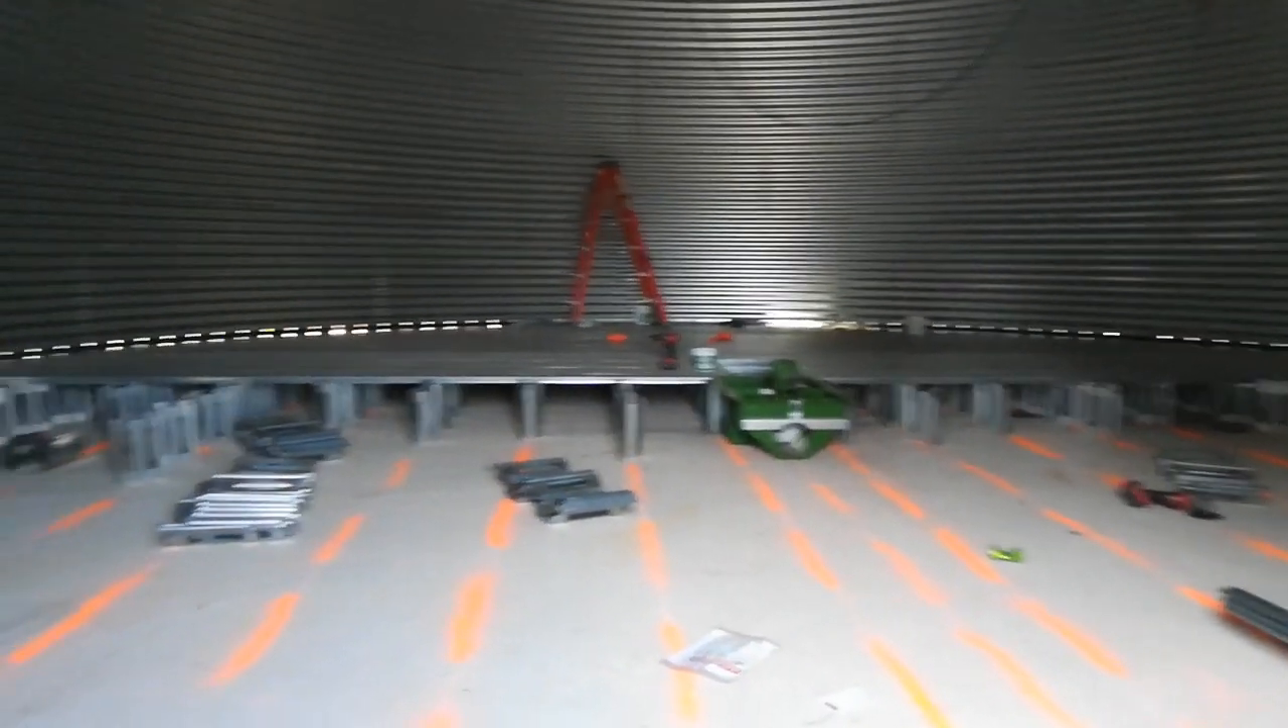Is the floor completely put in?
No.